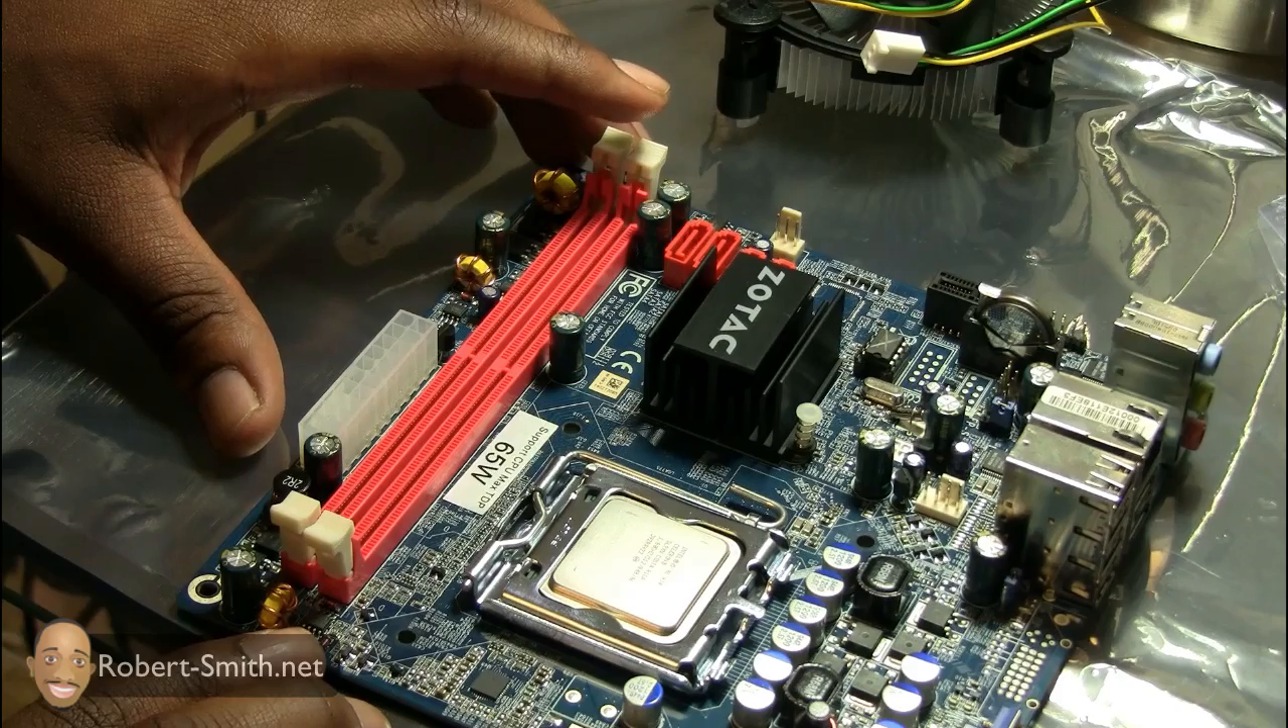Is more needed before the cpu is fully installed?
No.